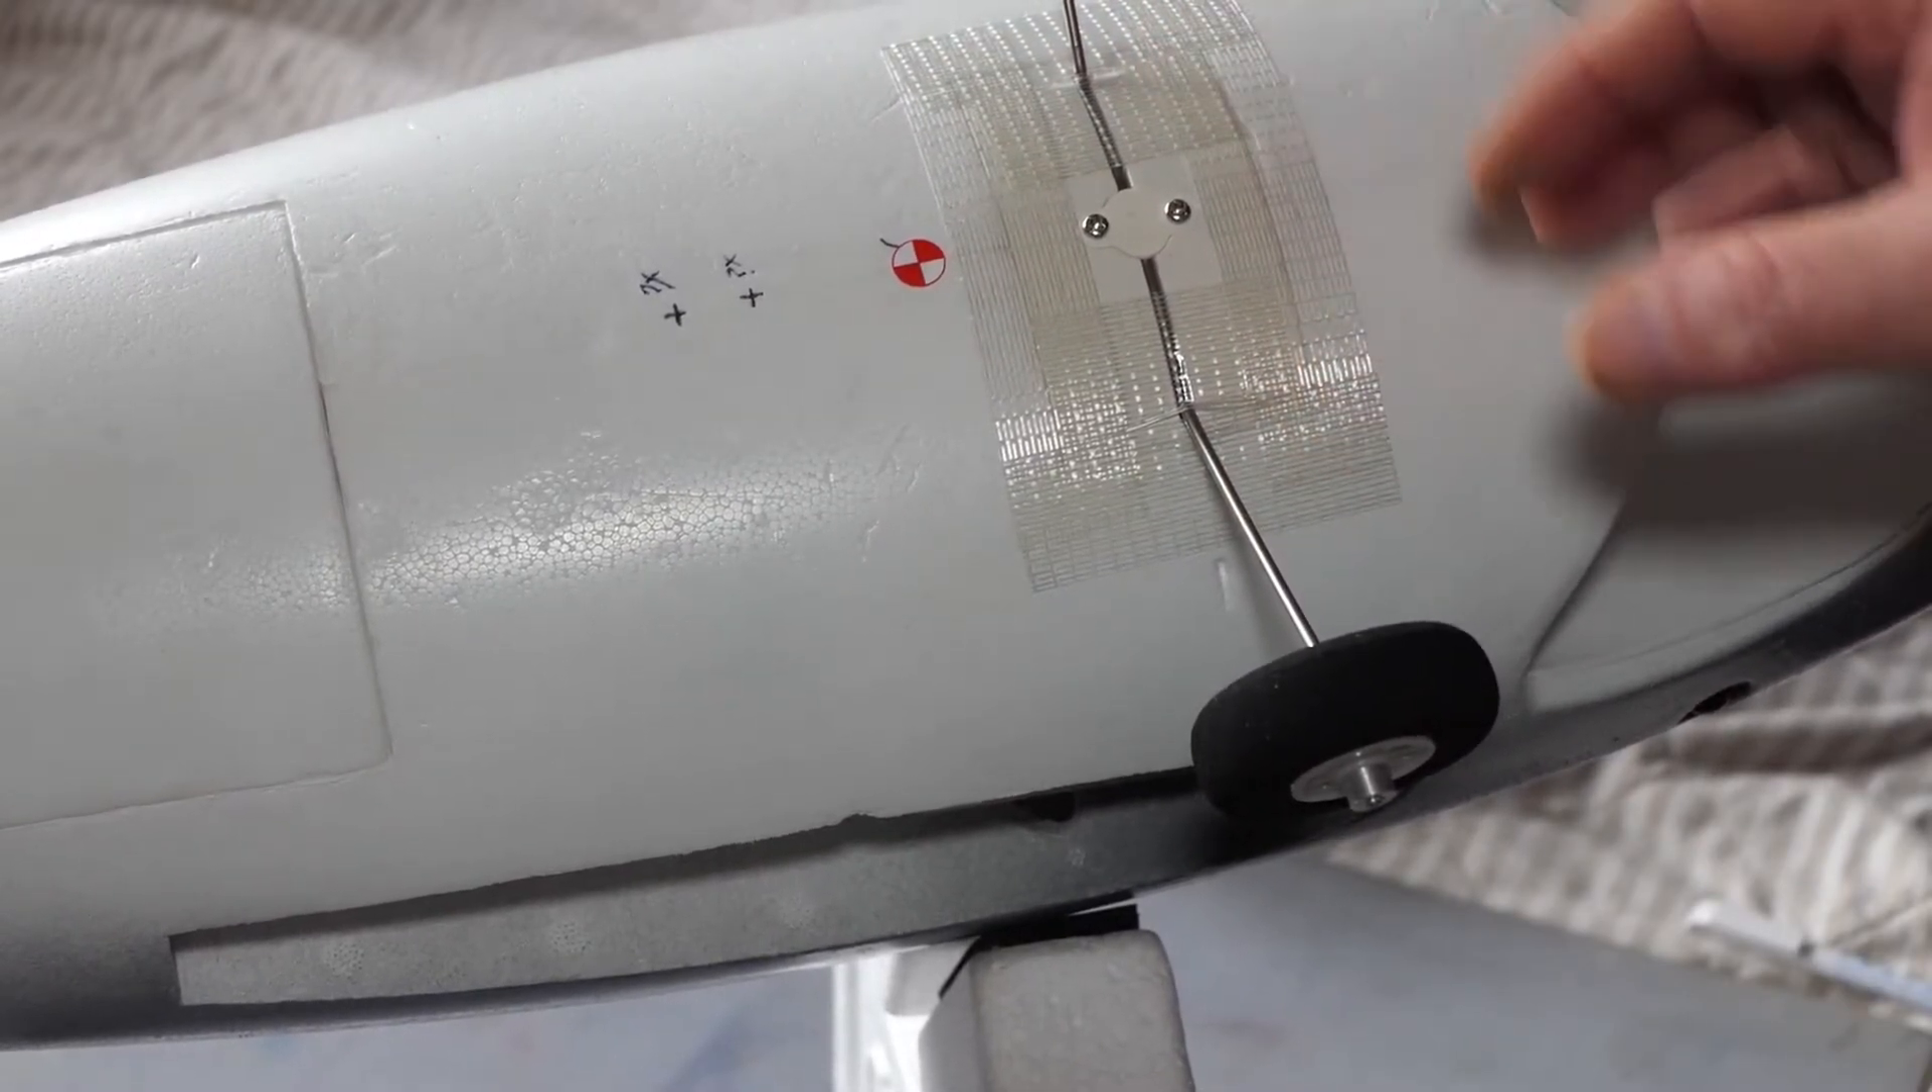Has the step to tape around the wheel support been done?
Yes.